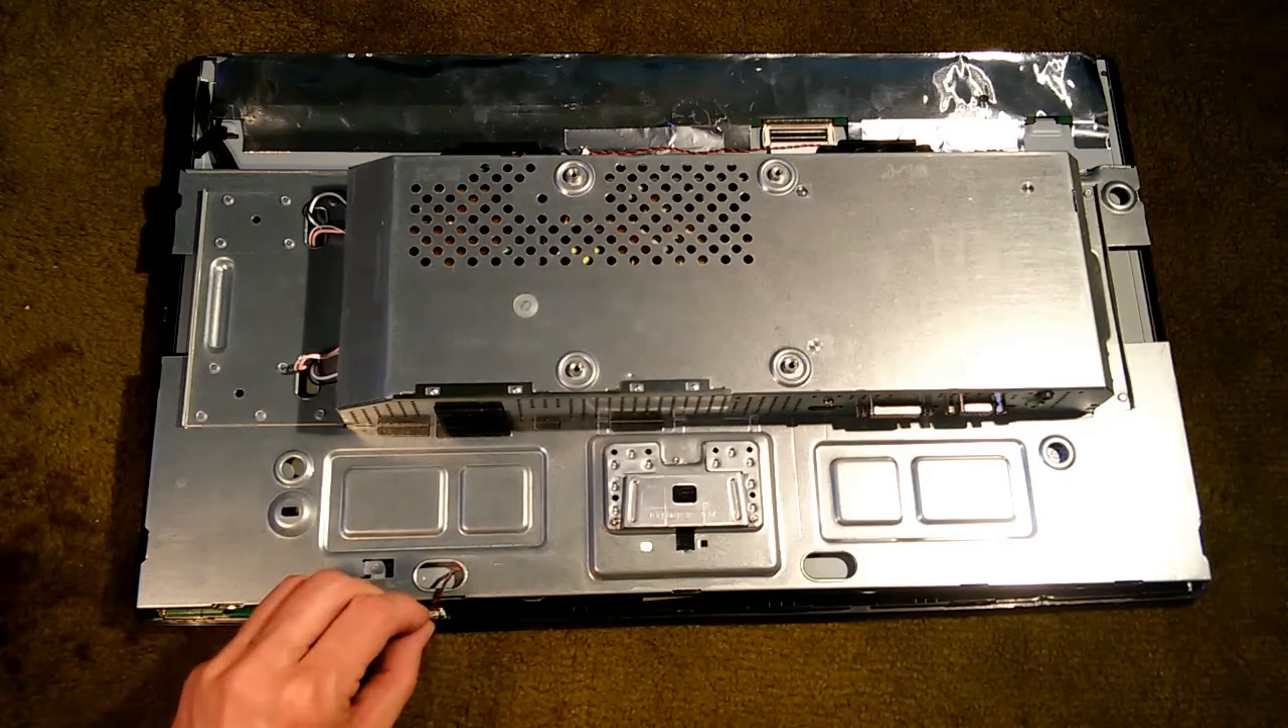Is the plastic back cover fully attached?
No.